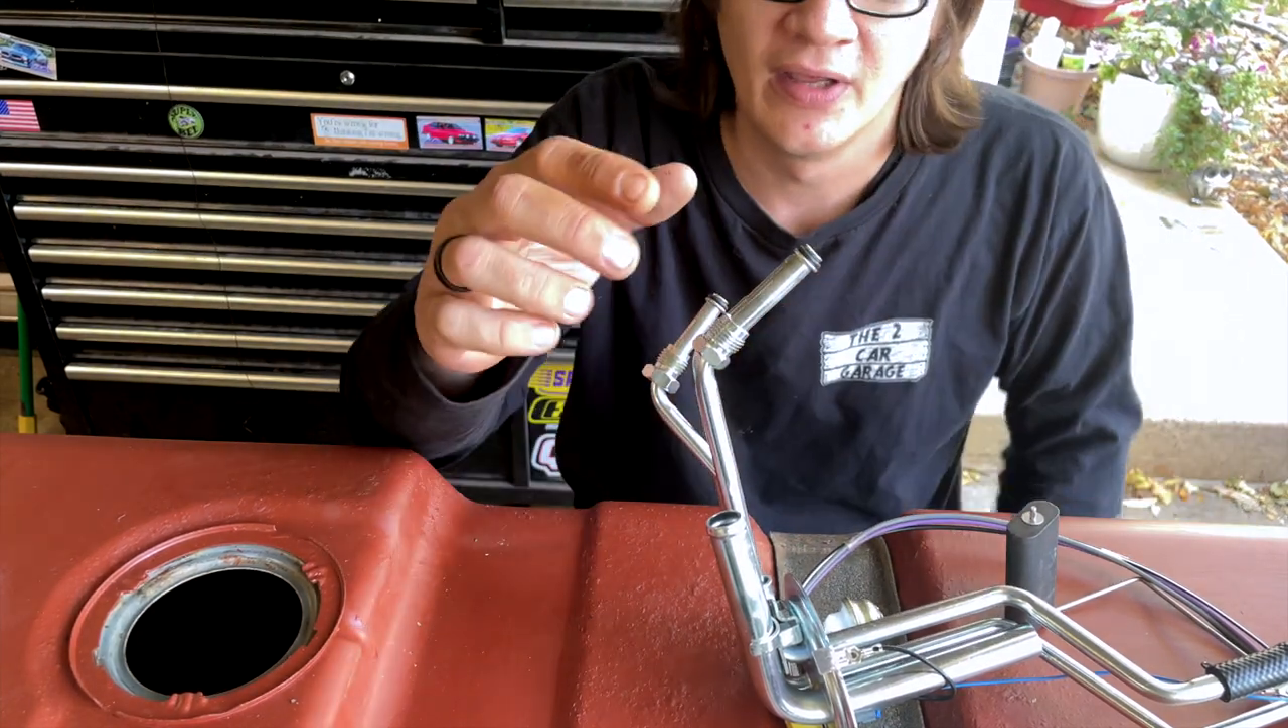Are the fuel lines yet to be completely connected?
Yes.